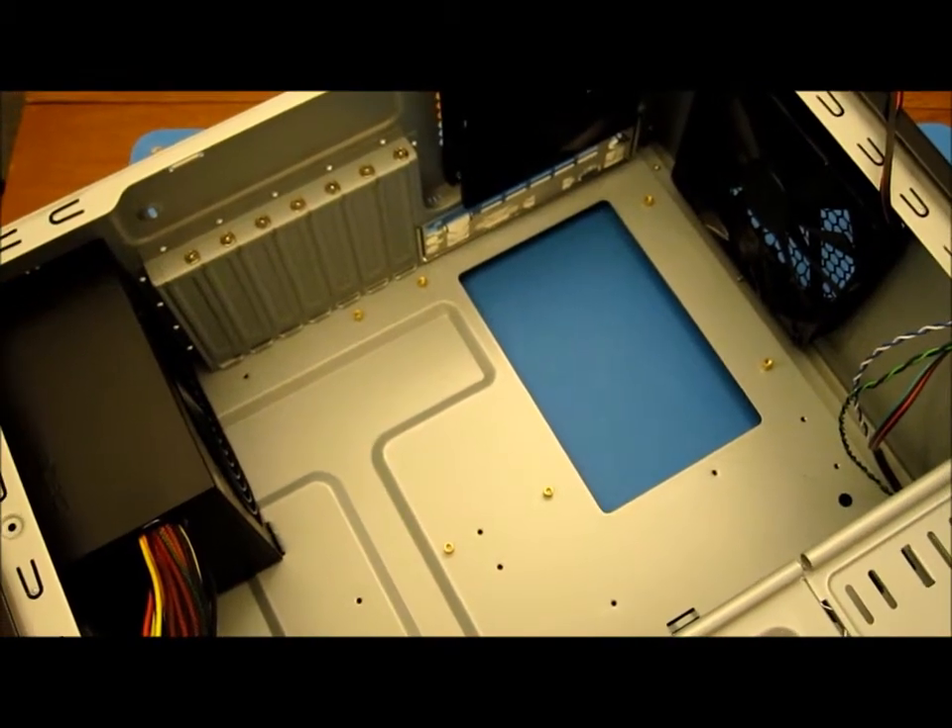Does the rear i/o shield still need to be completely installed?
No.